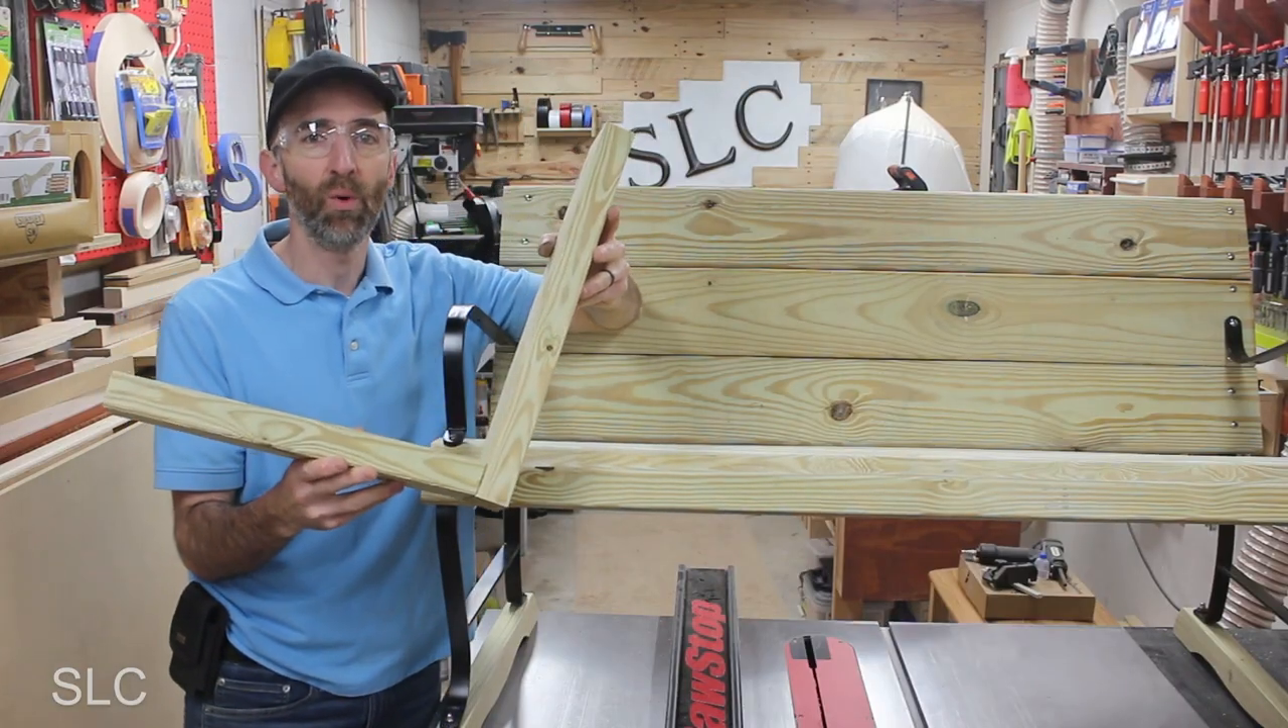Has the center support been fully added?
No.